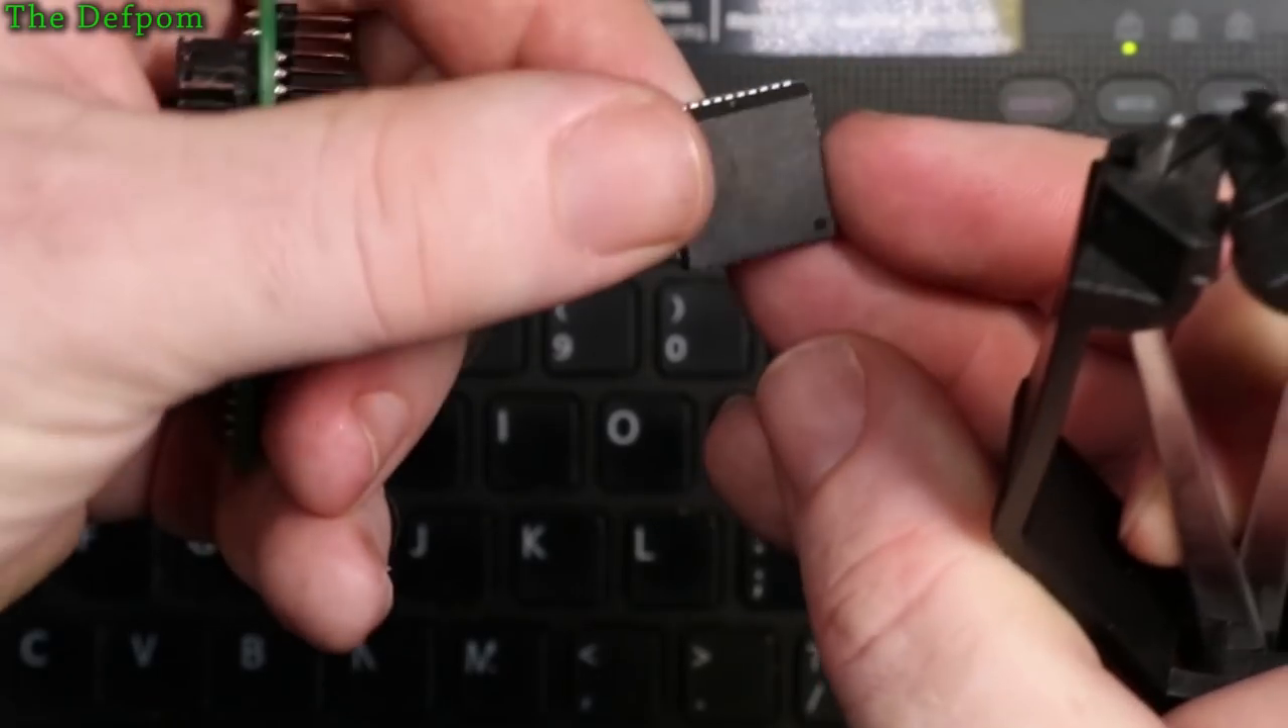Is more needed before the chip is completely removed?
No.